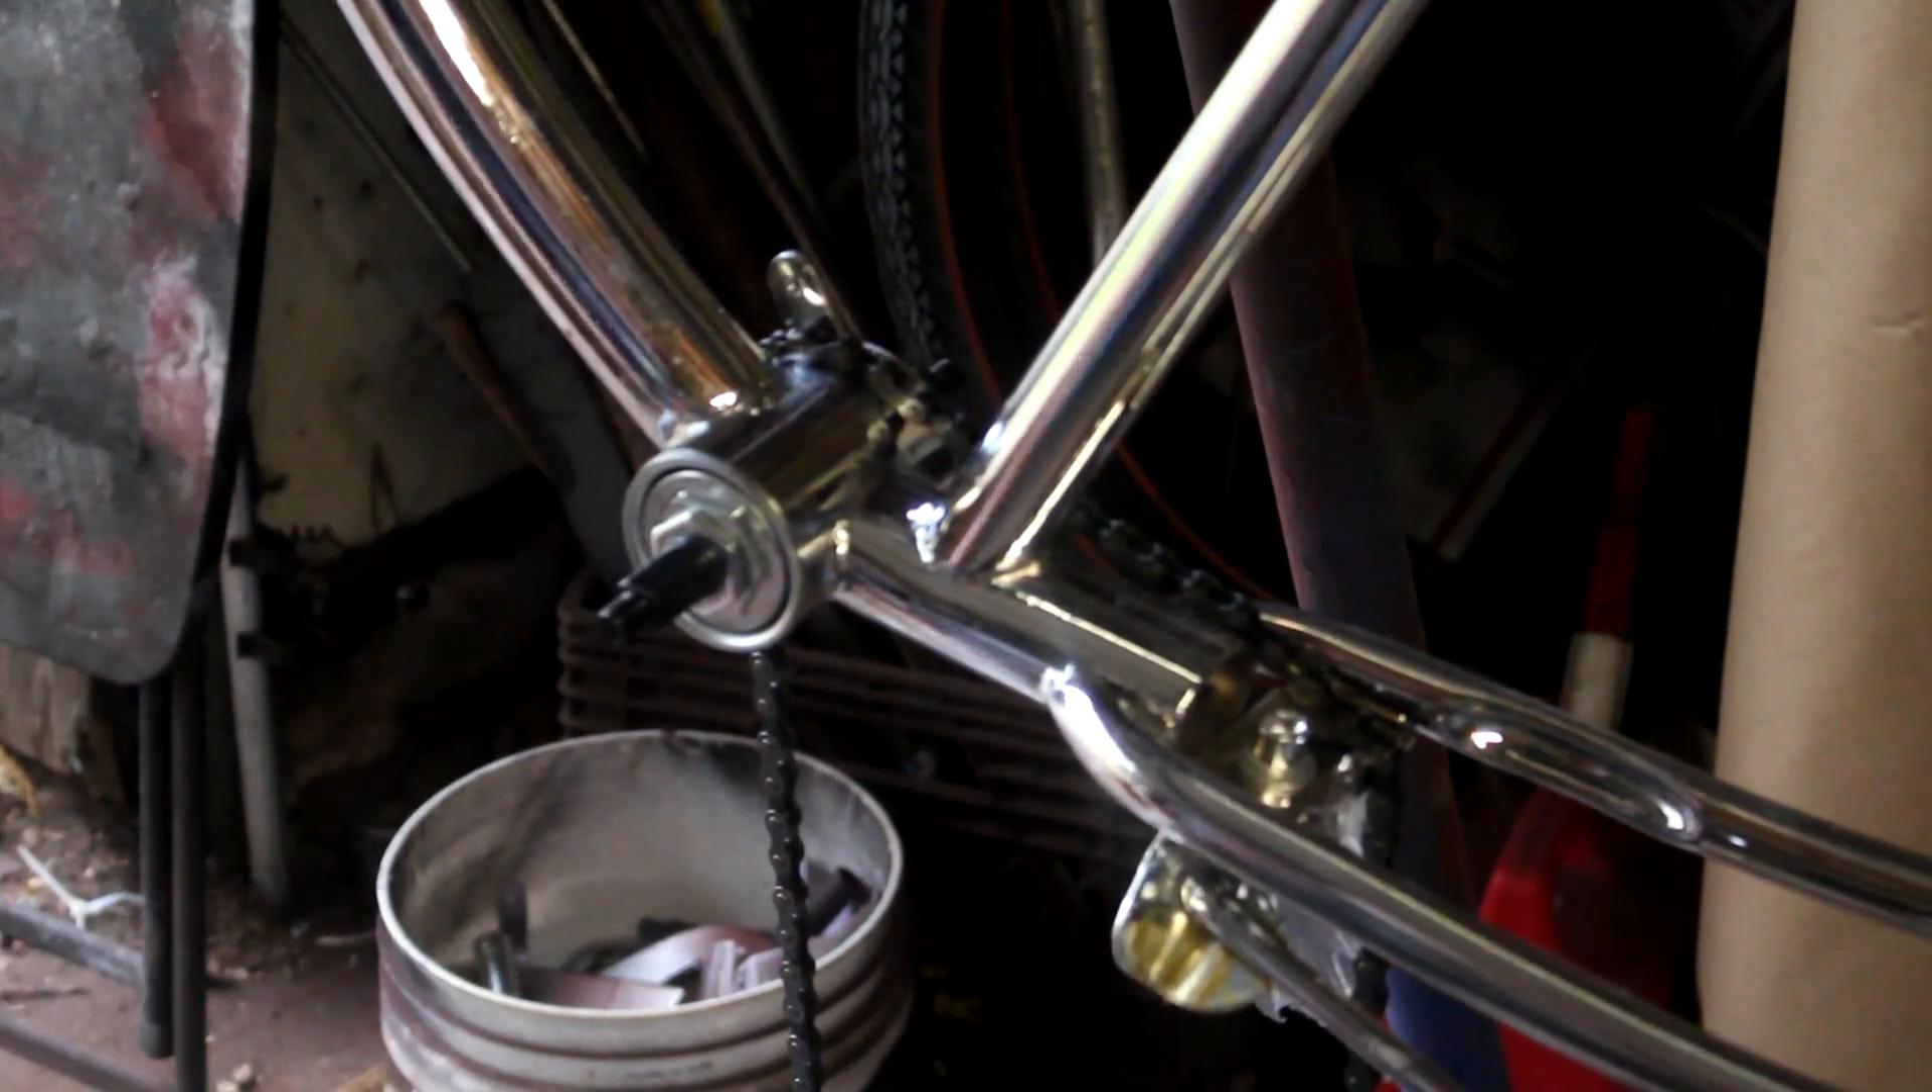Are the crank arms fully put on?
No.